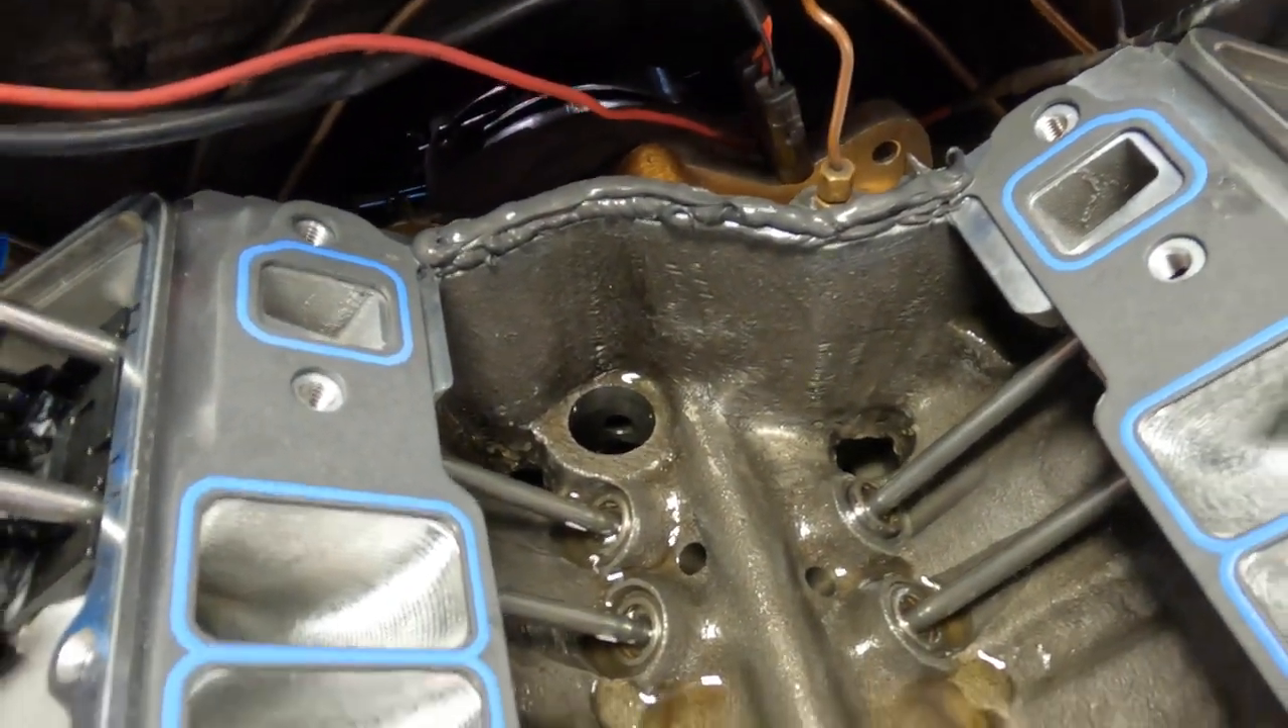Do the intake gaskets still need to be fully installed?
No.